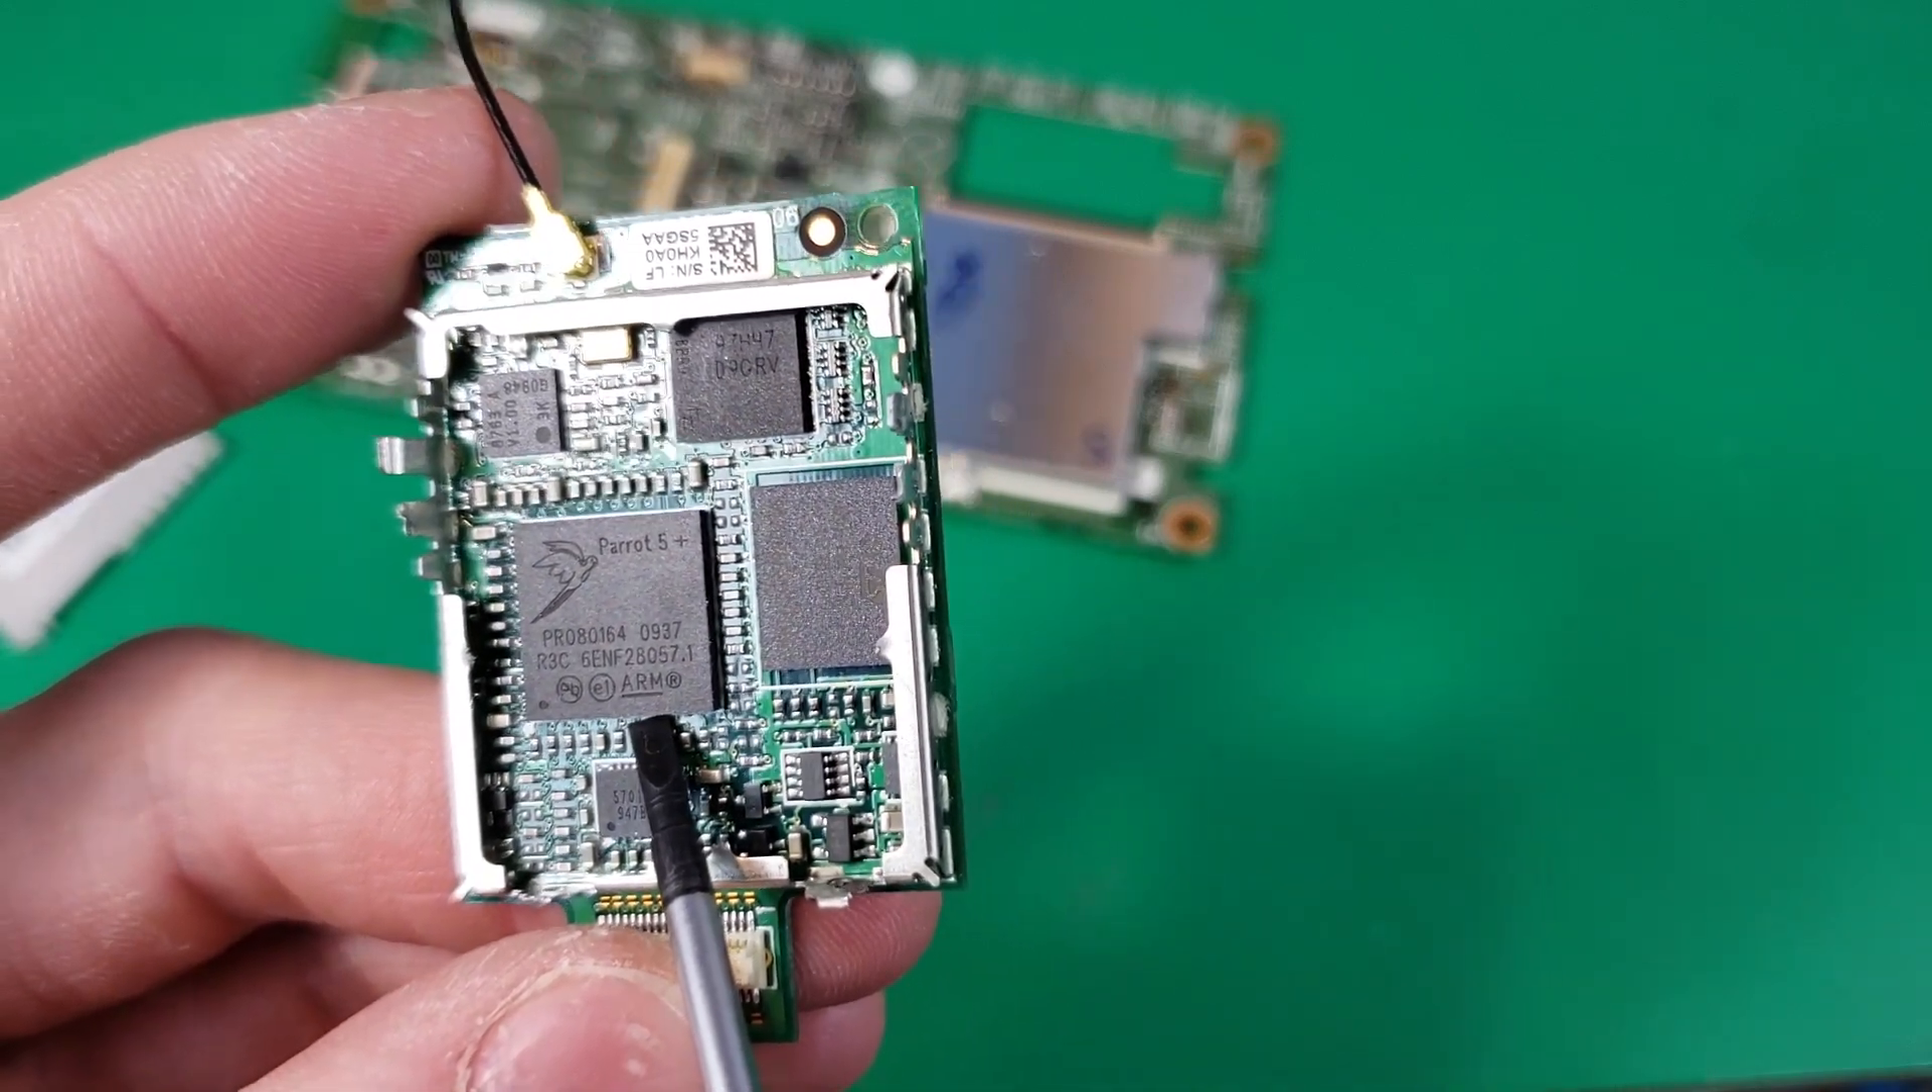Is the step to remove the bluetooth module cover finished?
Yes.